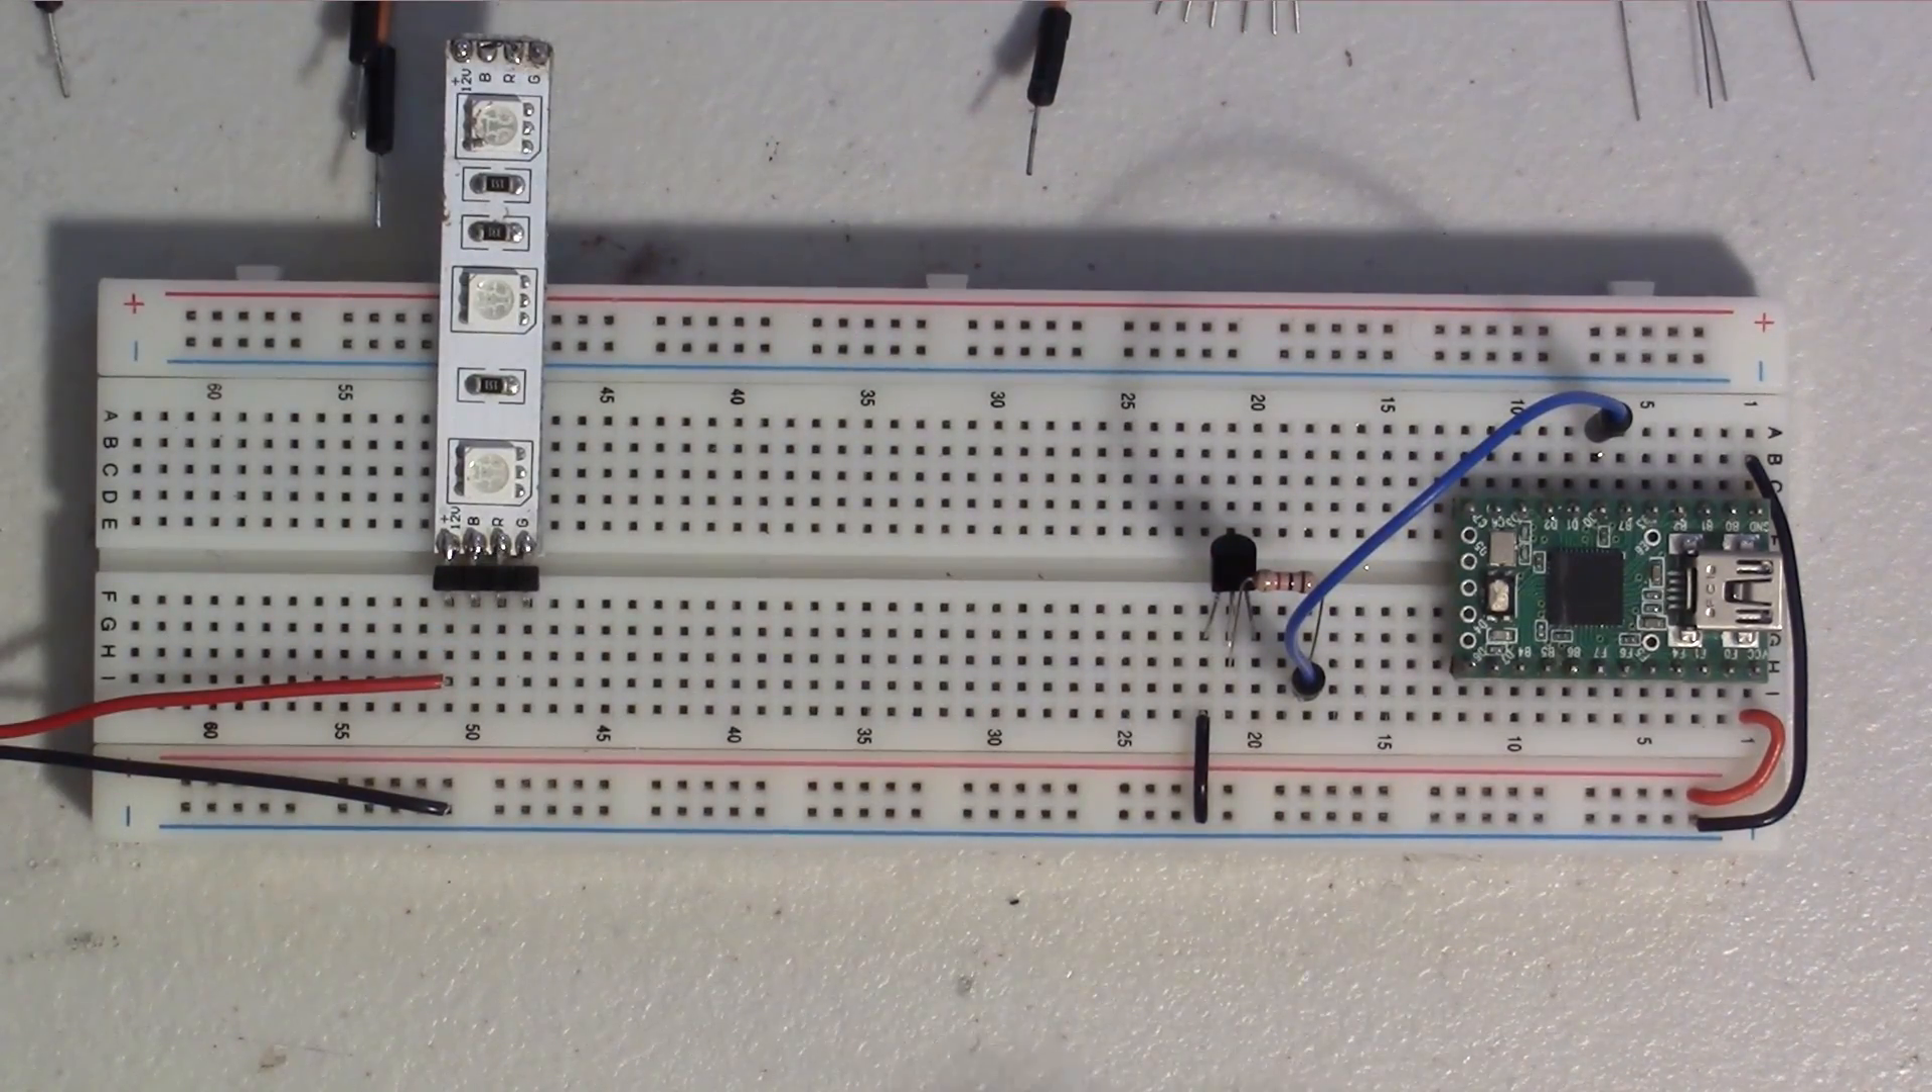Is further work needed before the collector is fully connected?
Yes.